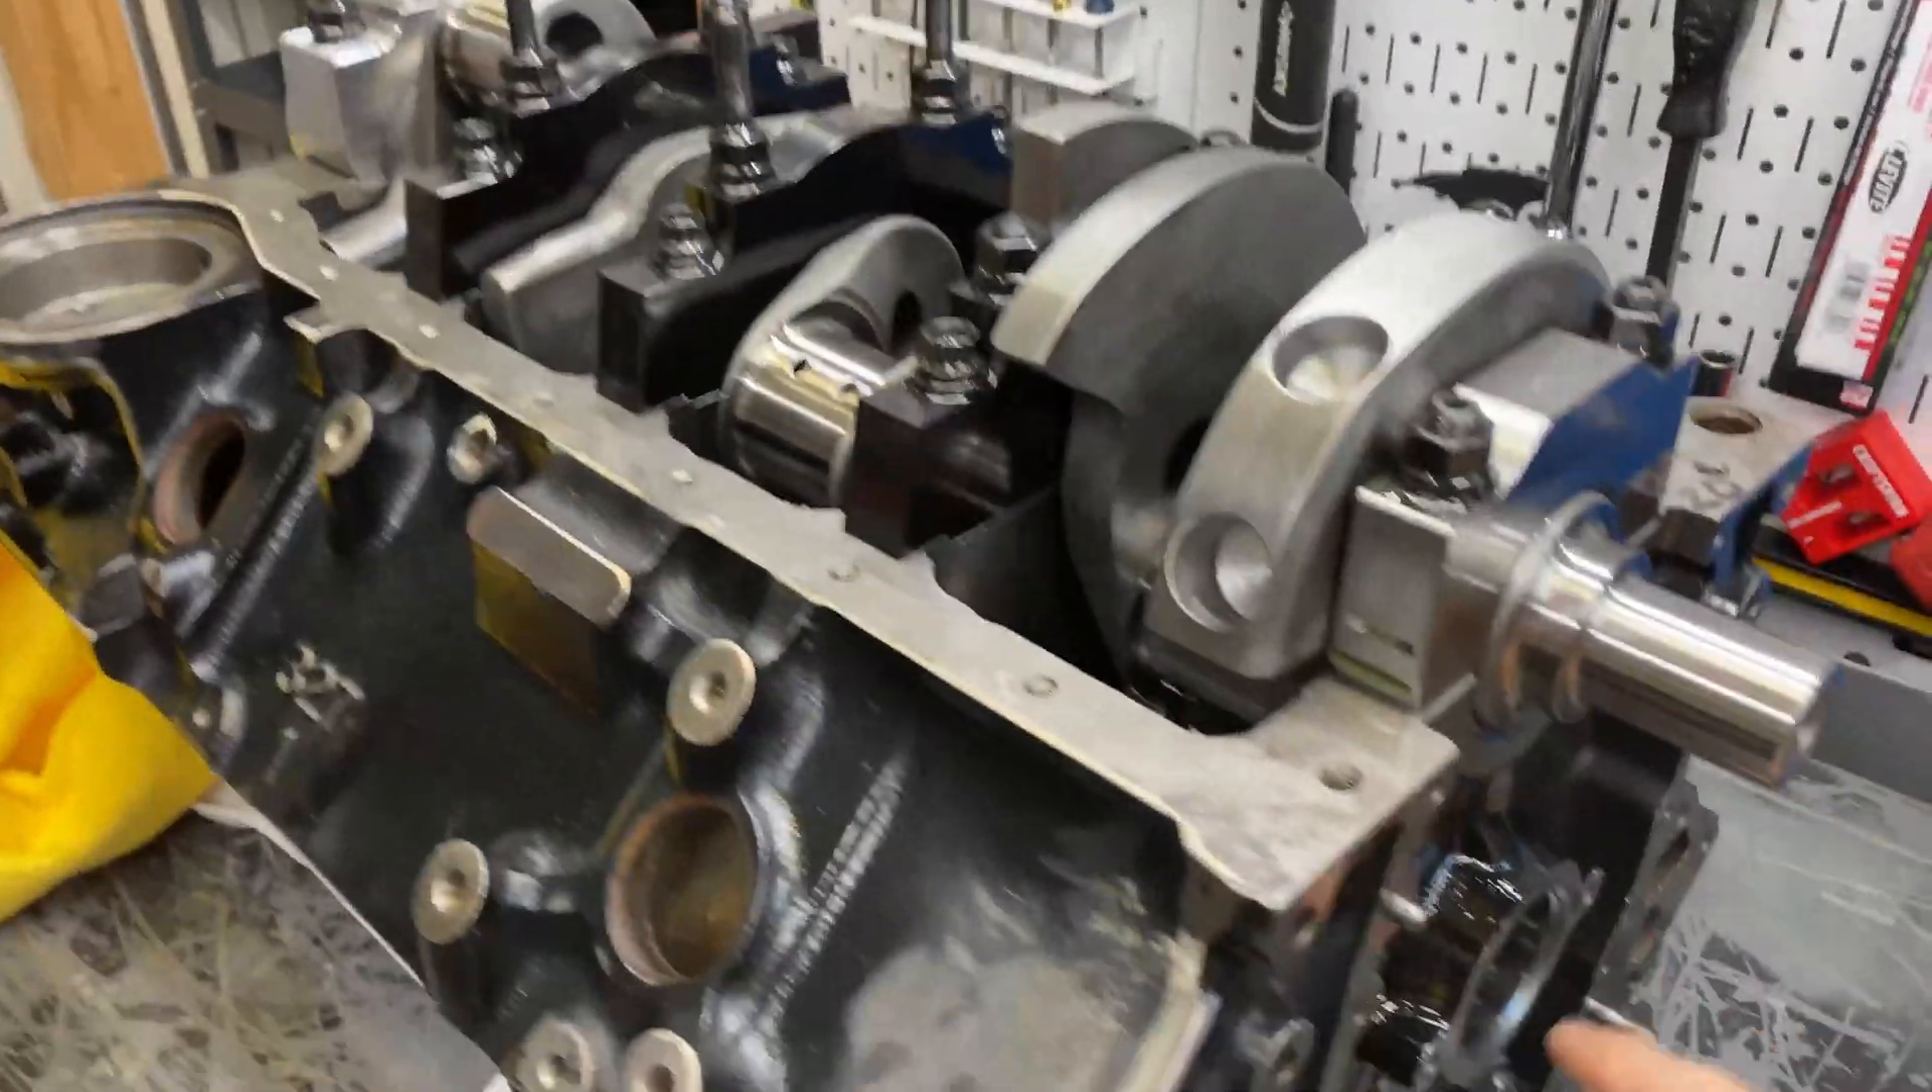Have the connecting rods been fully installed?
No.